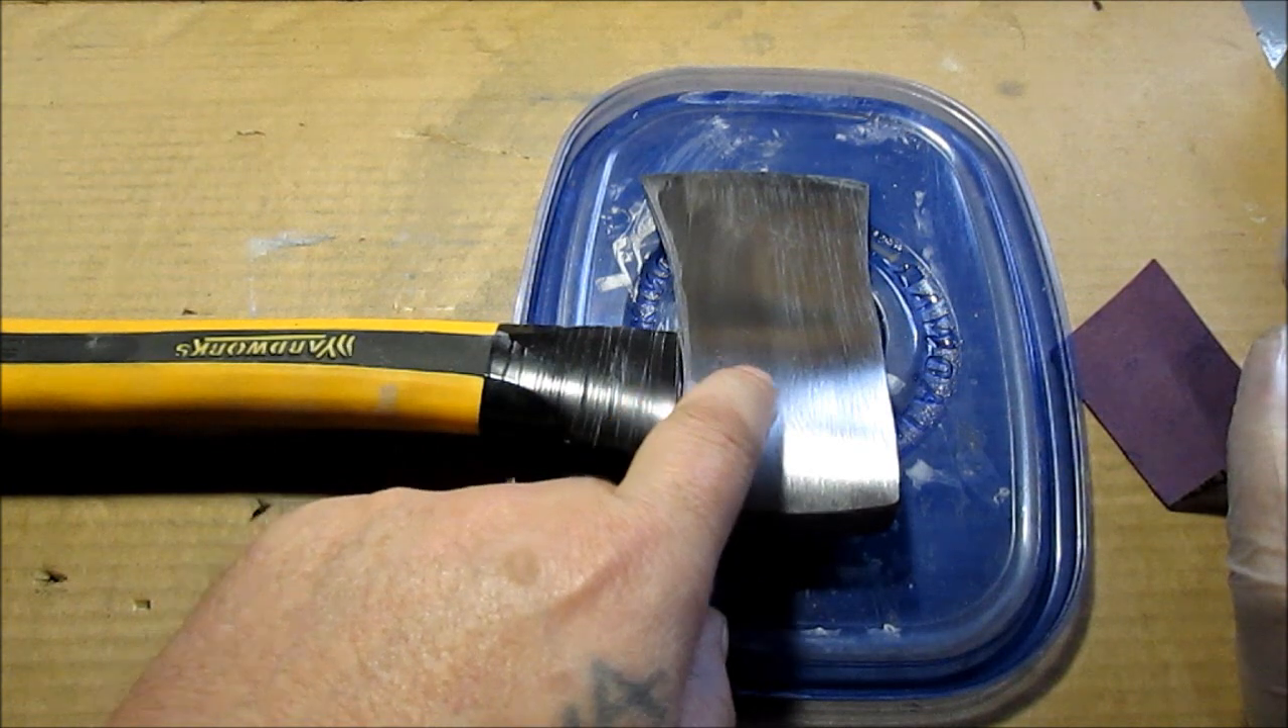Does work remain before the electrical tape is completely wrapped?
No.